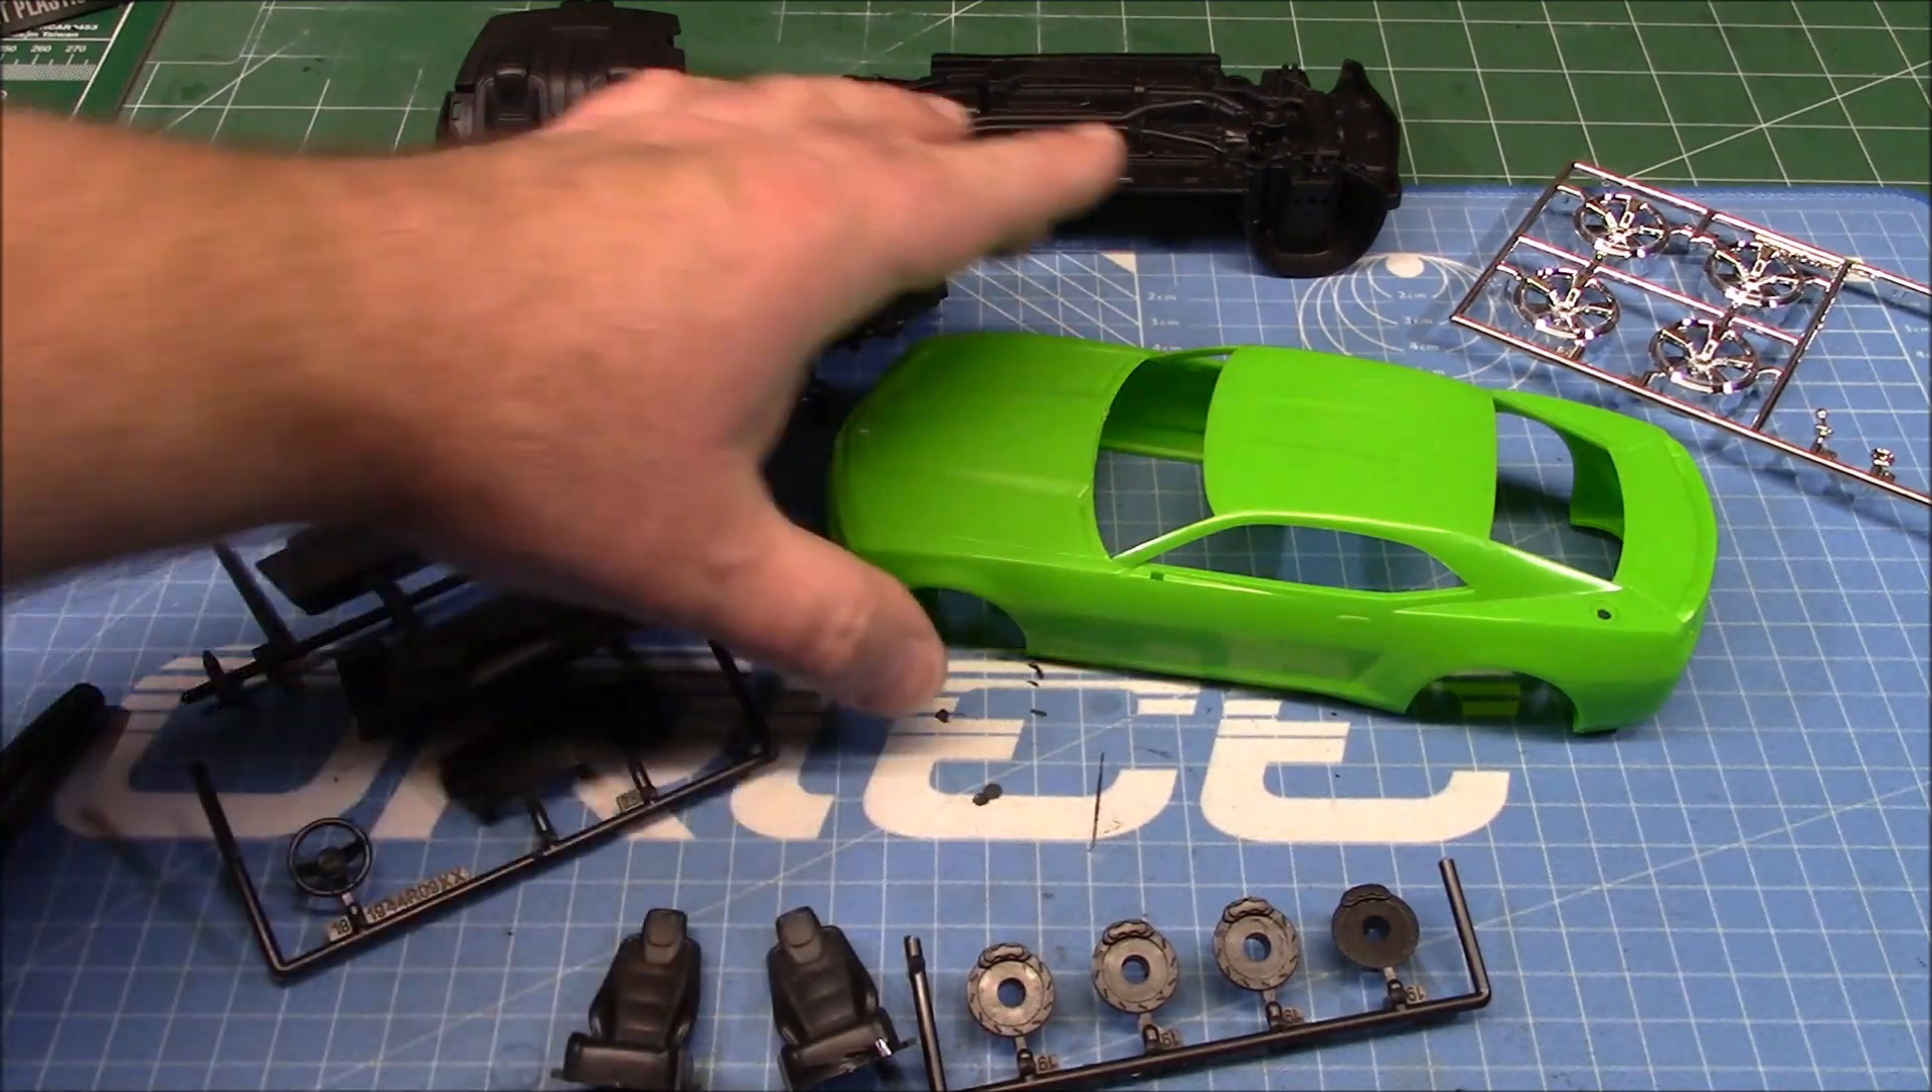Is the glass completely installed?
No.